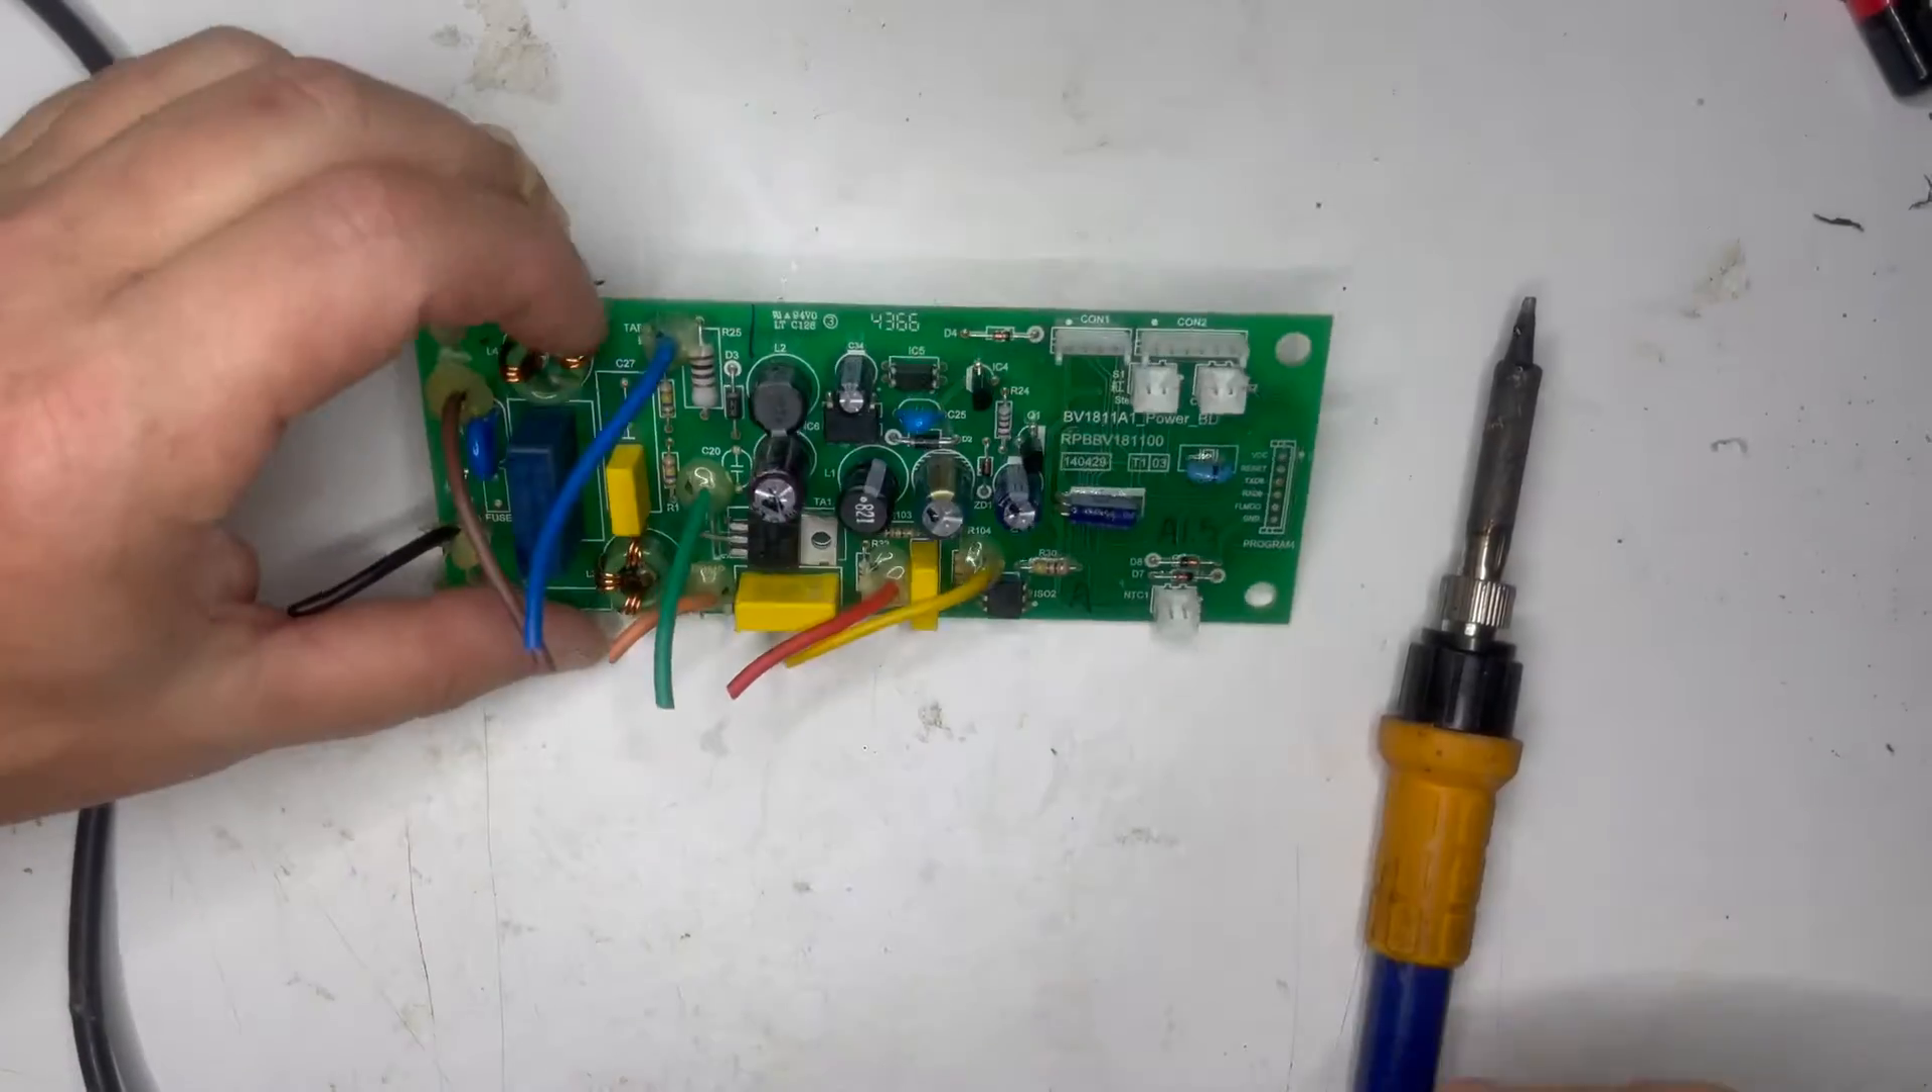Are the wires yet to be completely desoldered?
Yes.